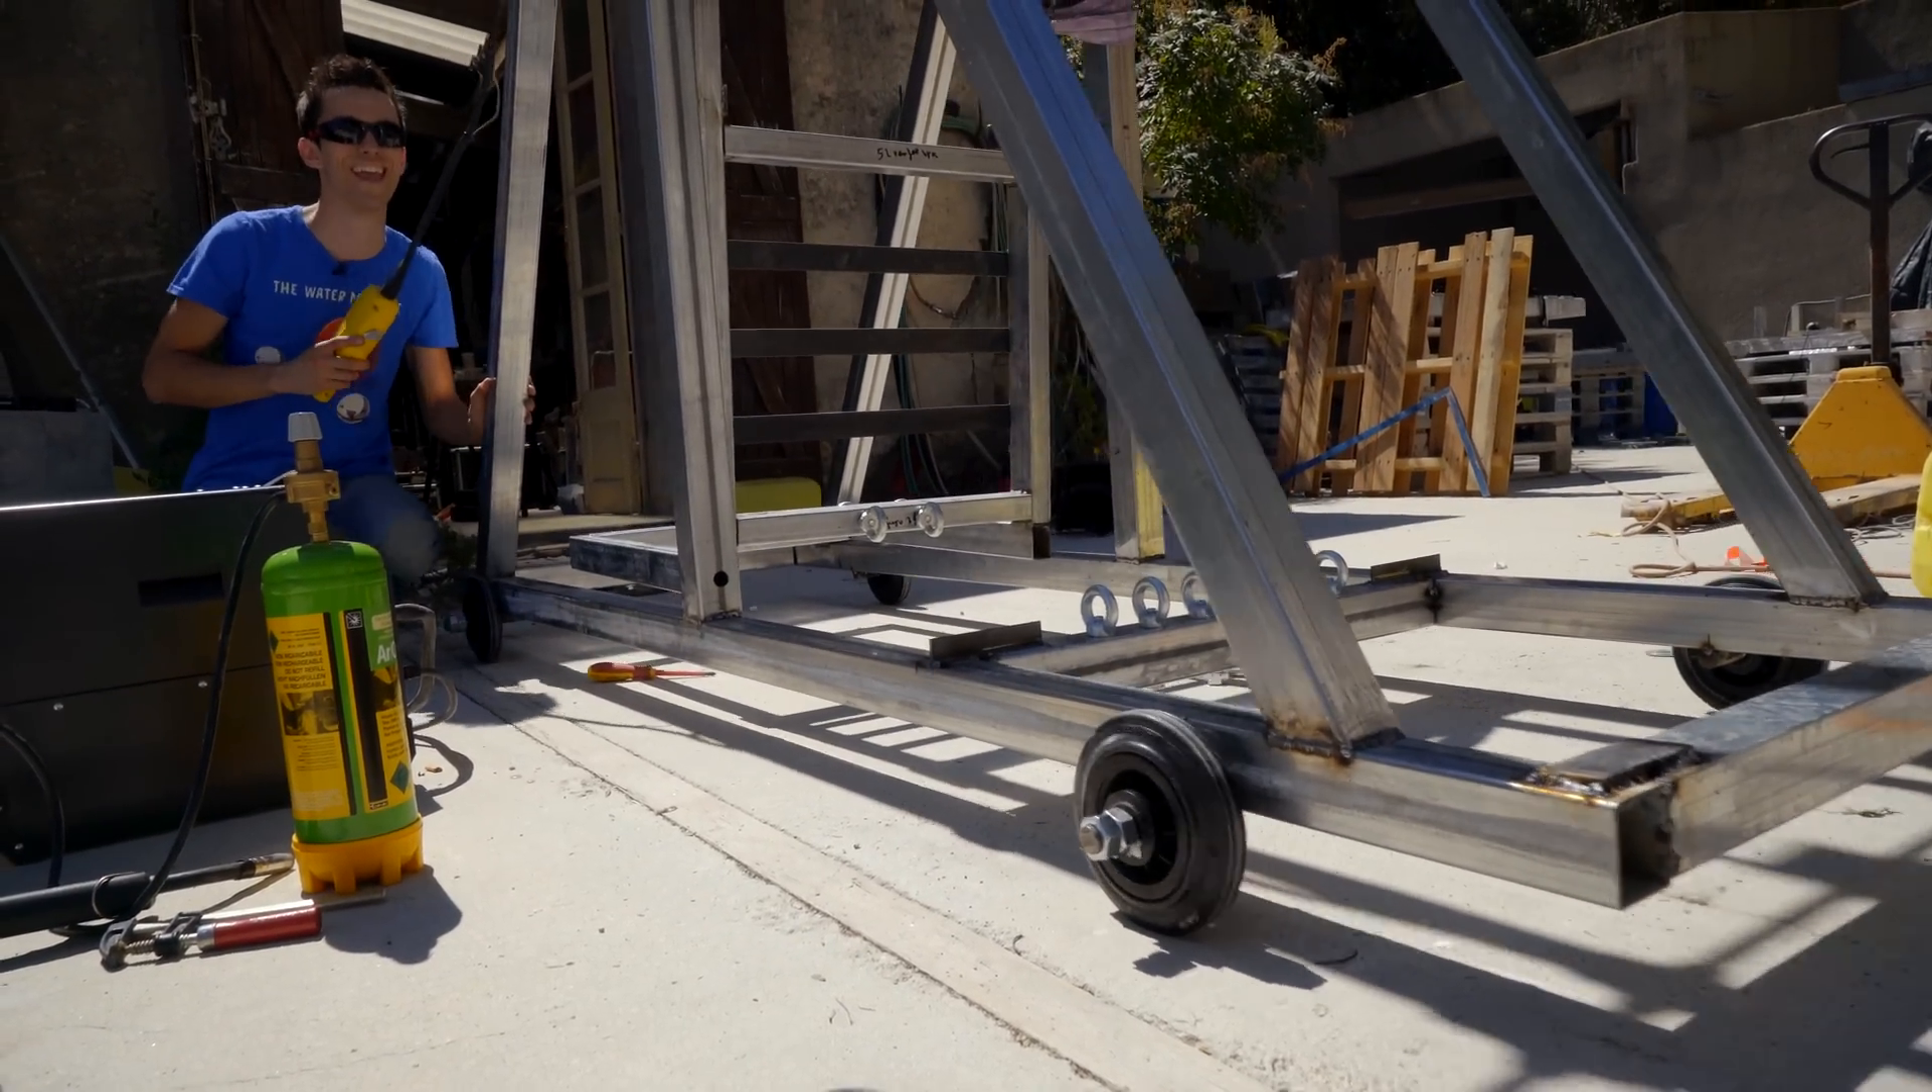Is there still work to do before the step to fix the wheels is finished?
No.